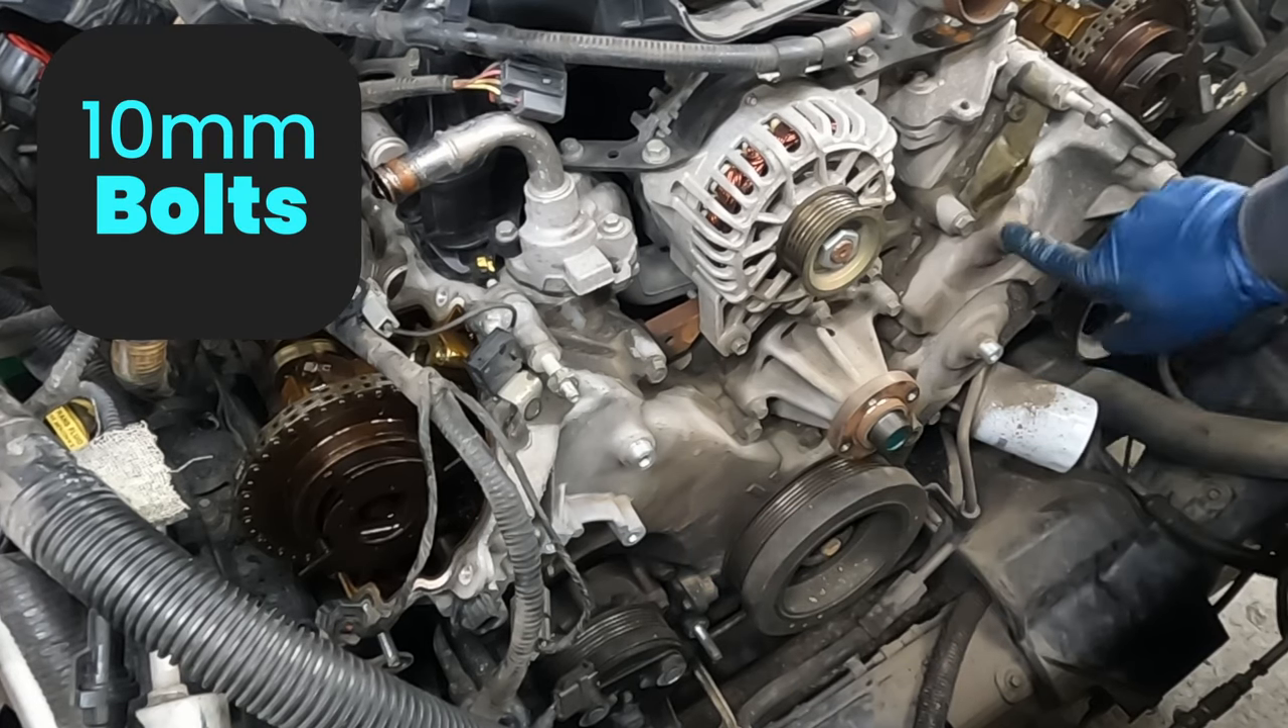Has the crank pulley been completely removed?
No.